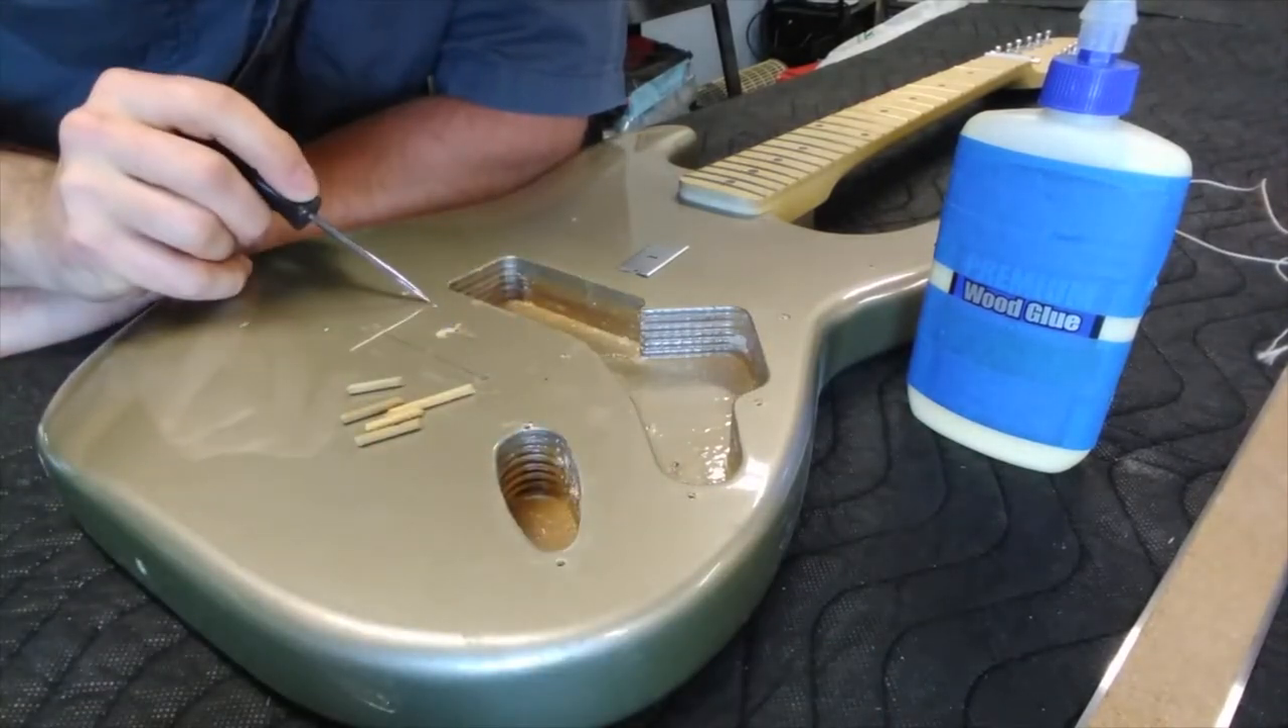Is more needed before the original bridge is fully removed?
No.